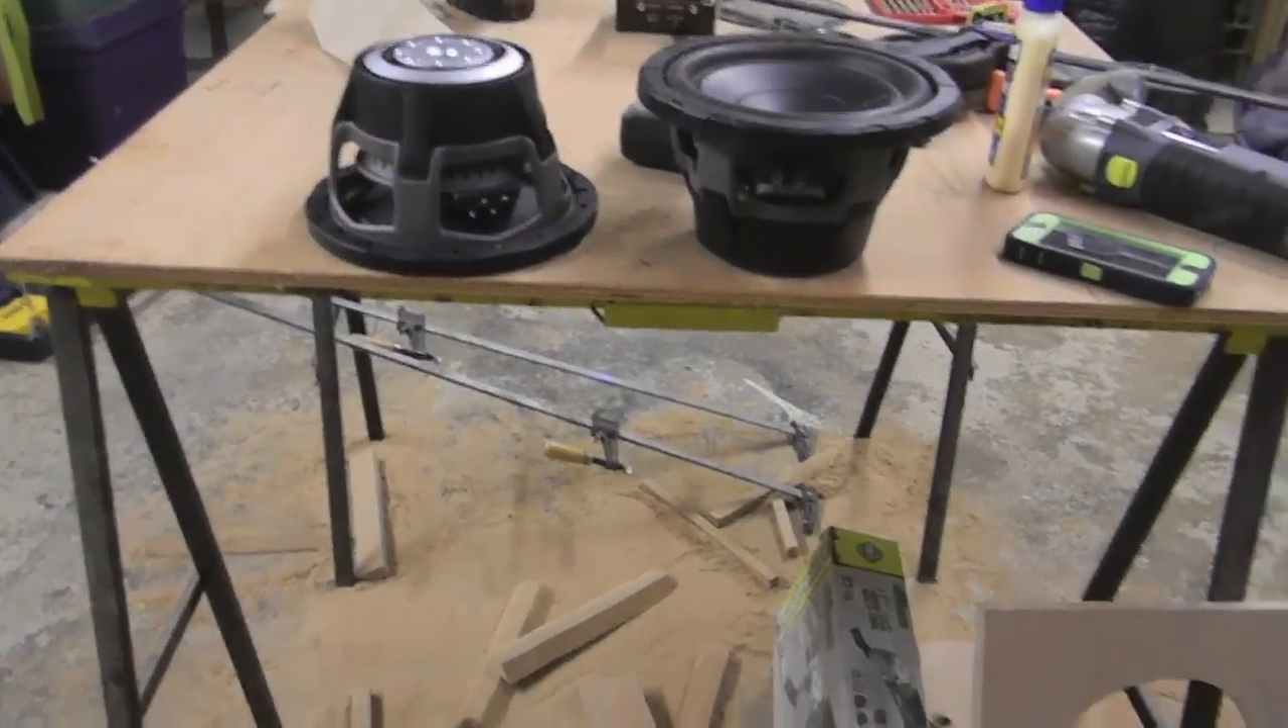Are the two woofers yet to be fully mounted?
Yes.